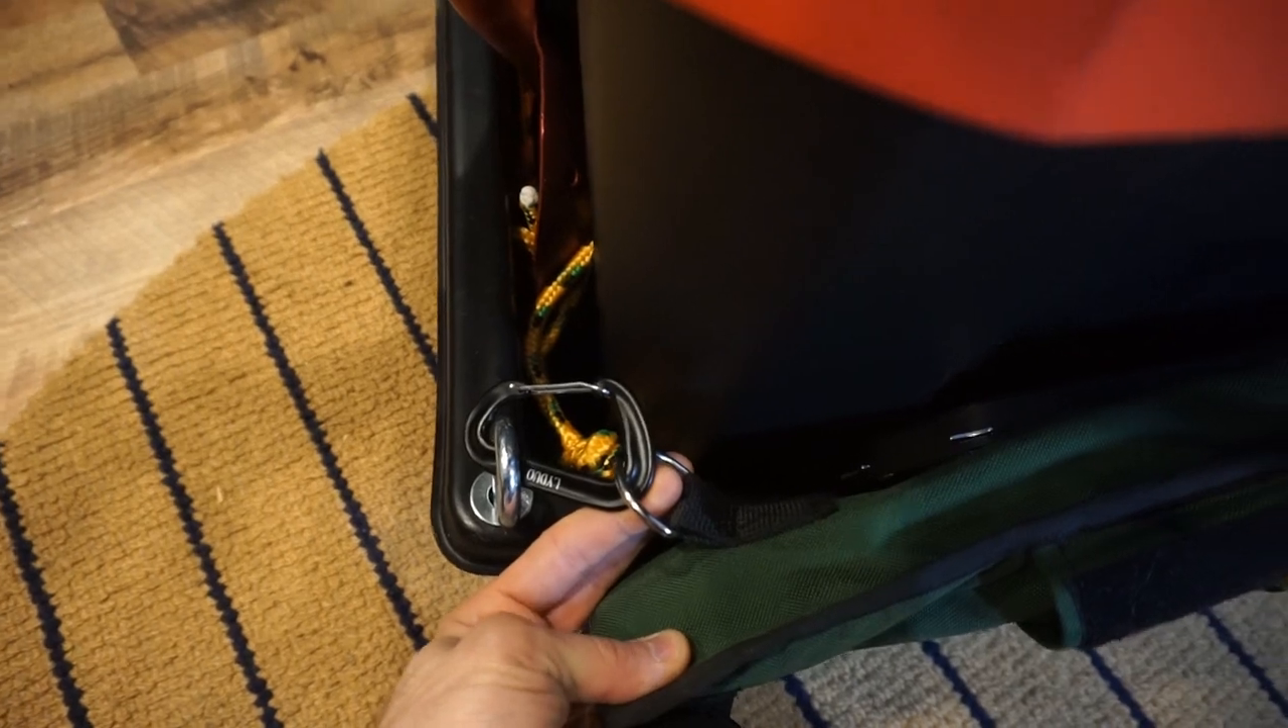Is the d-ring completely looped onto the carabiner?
Yes.